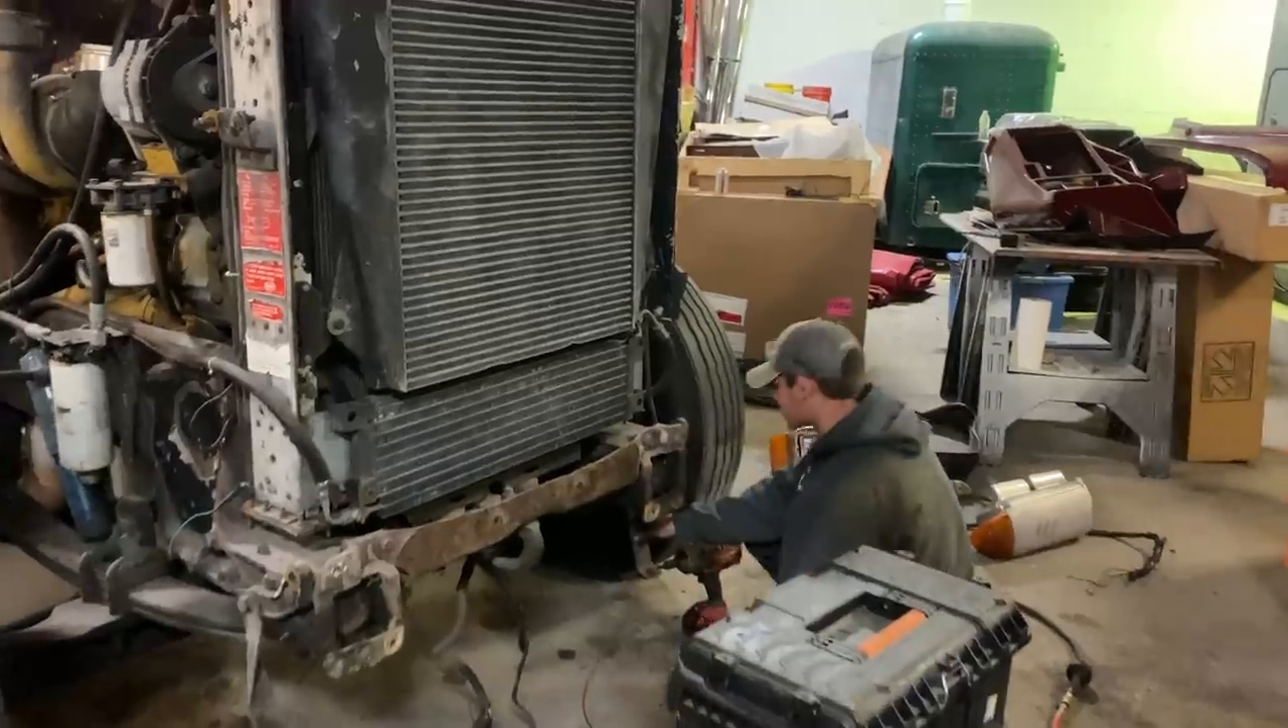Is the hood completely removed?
Yes.